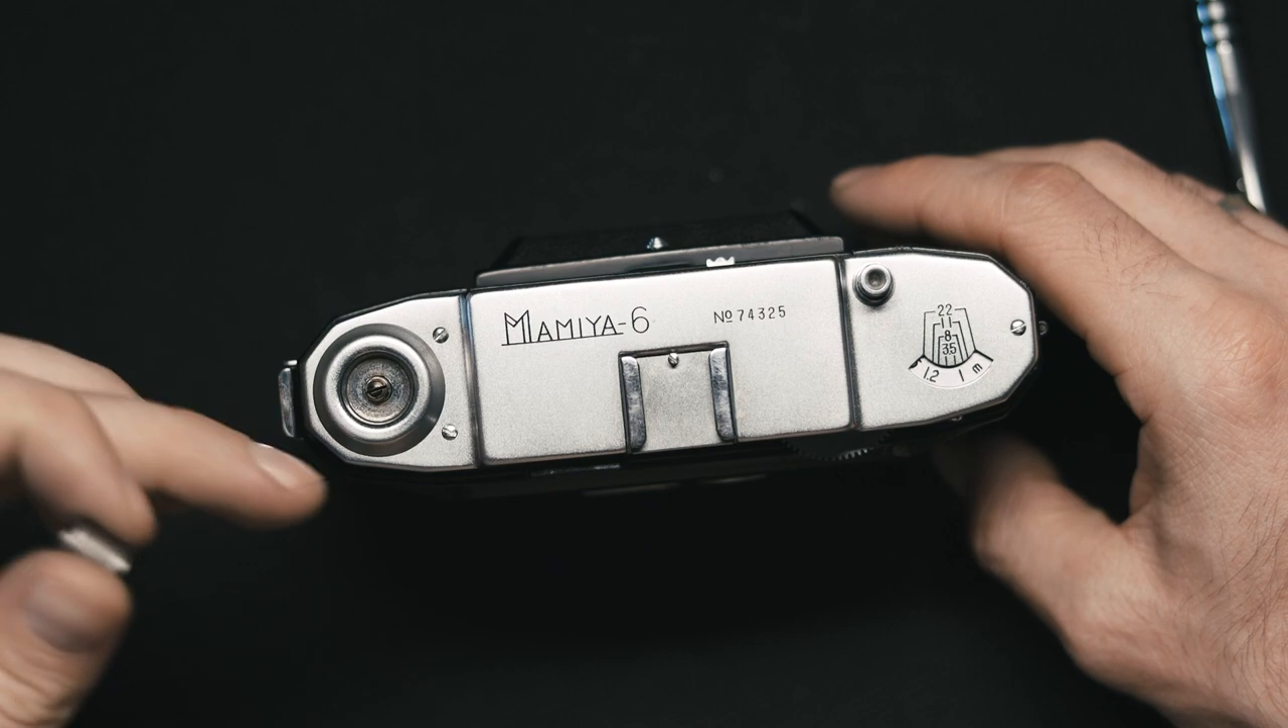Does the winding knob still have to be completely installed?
Yes.